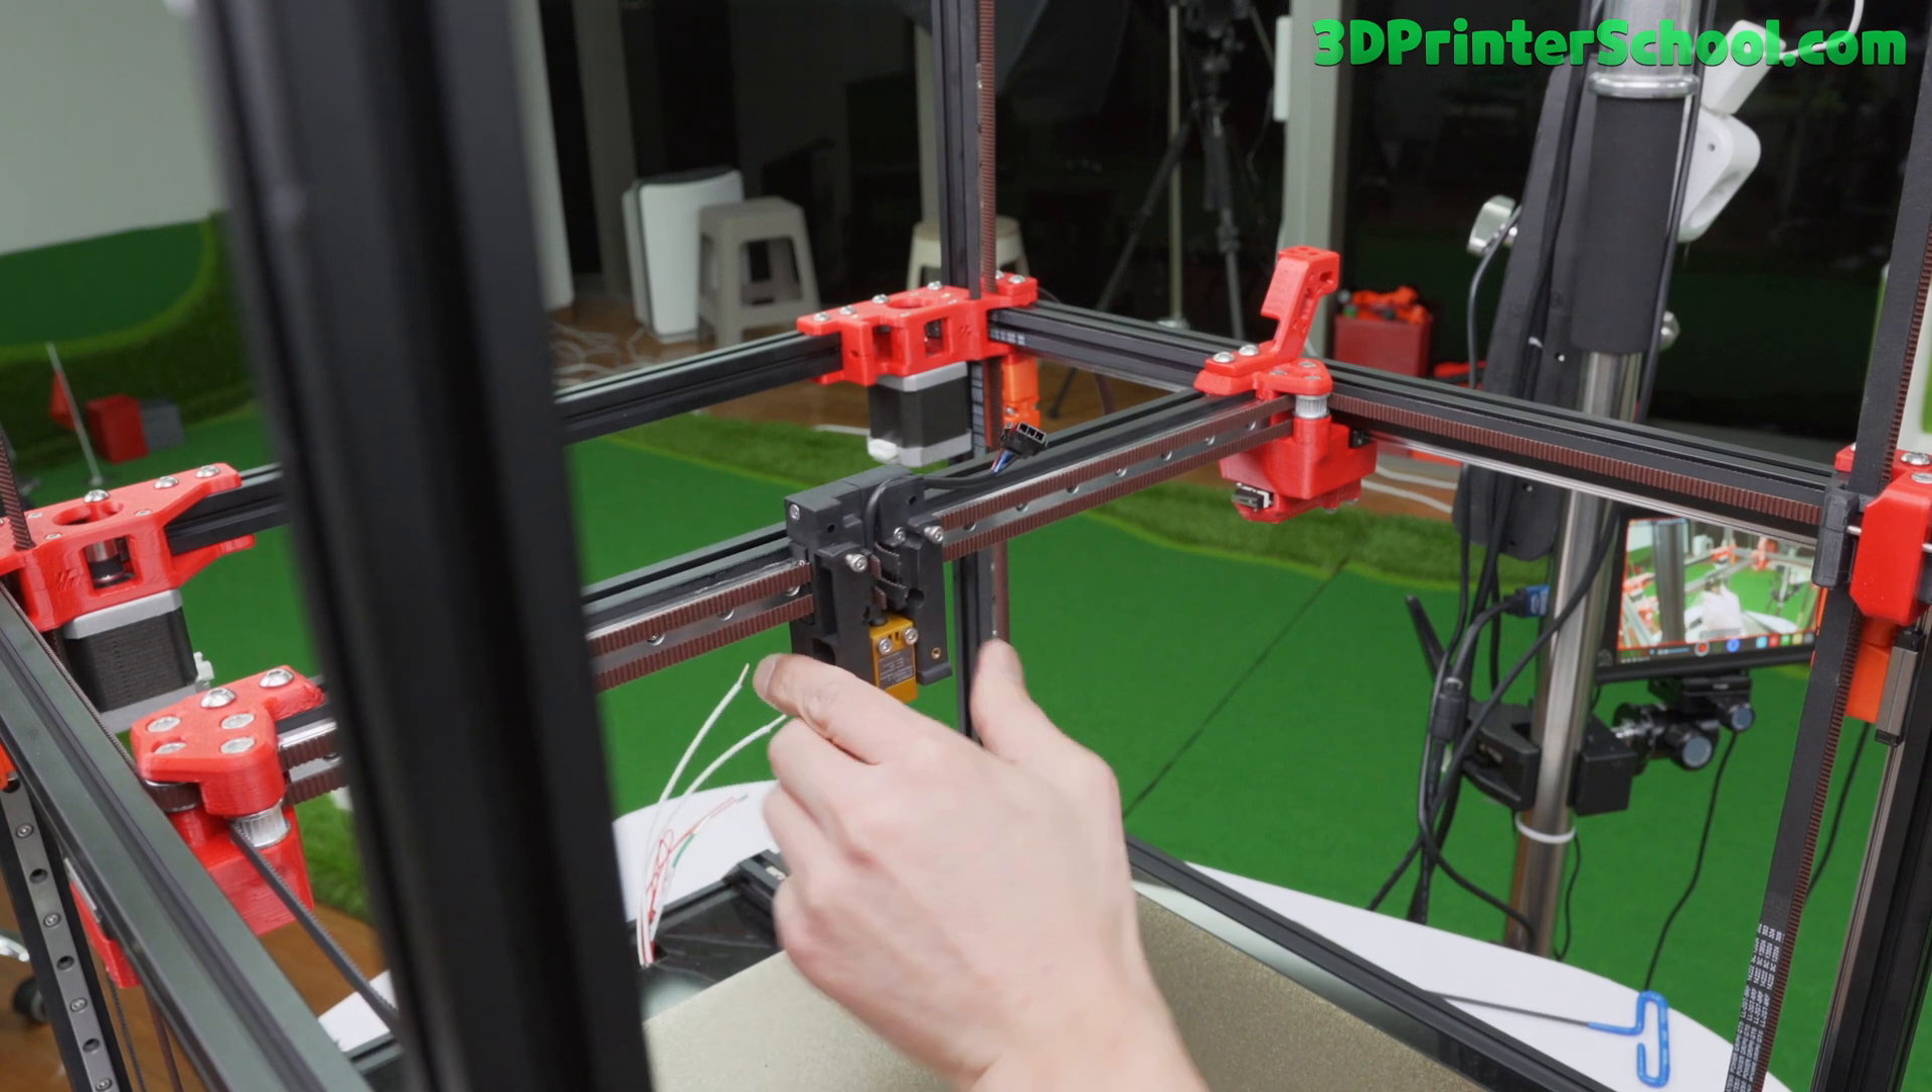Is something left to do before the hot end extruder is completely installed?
Yes.